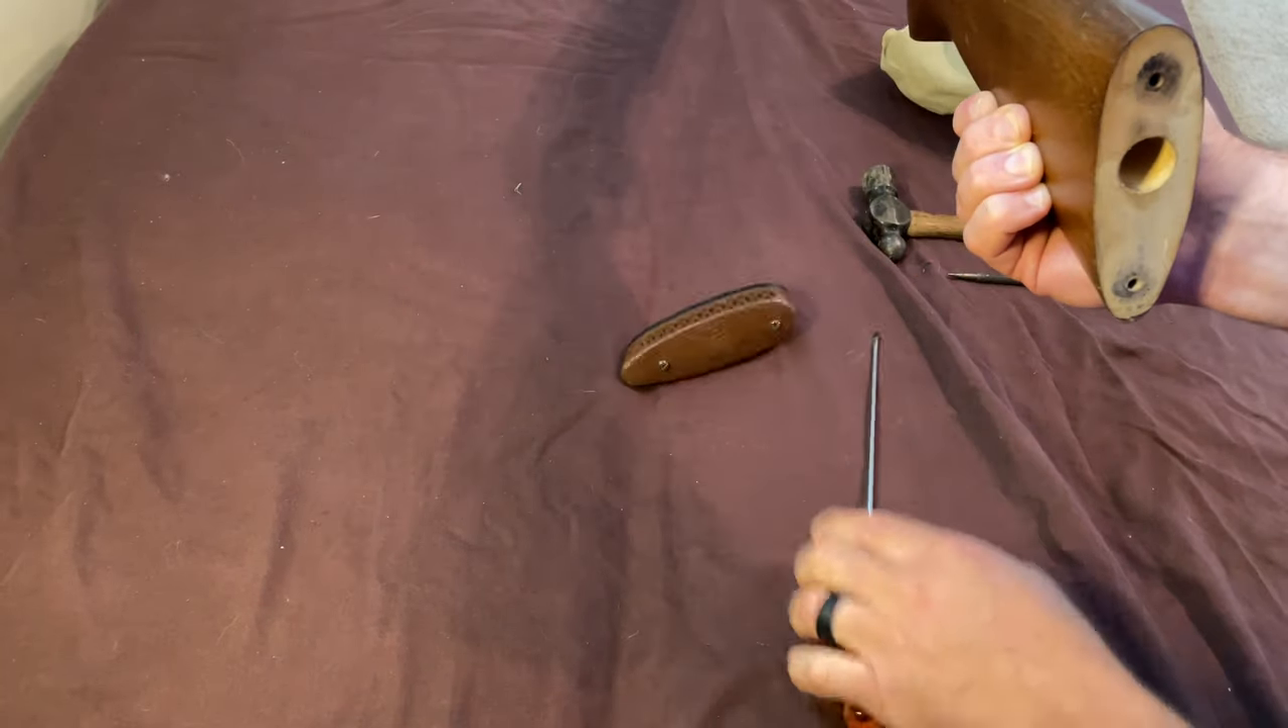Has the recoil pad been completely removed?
Yes.